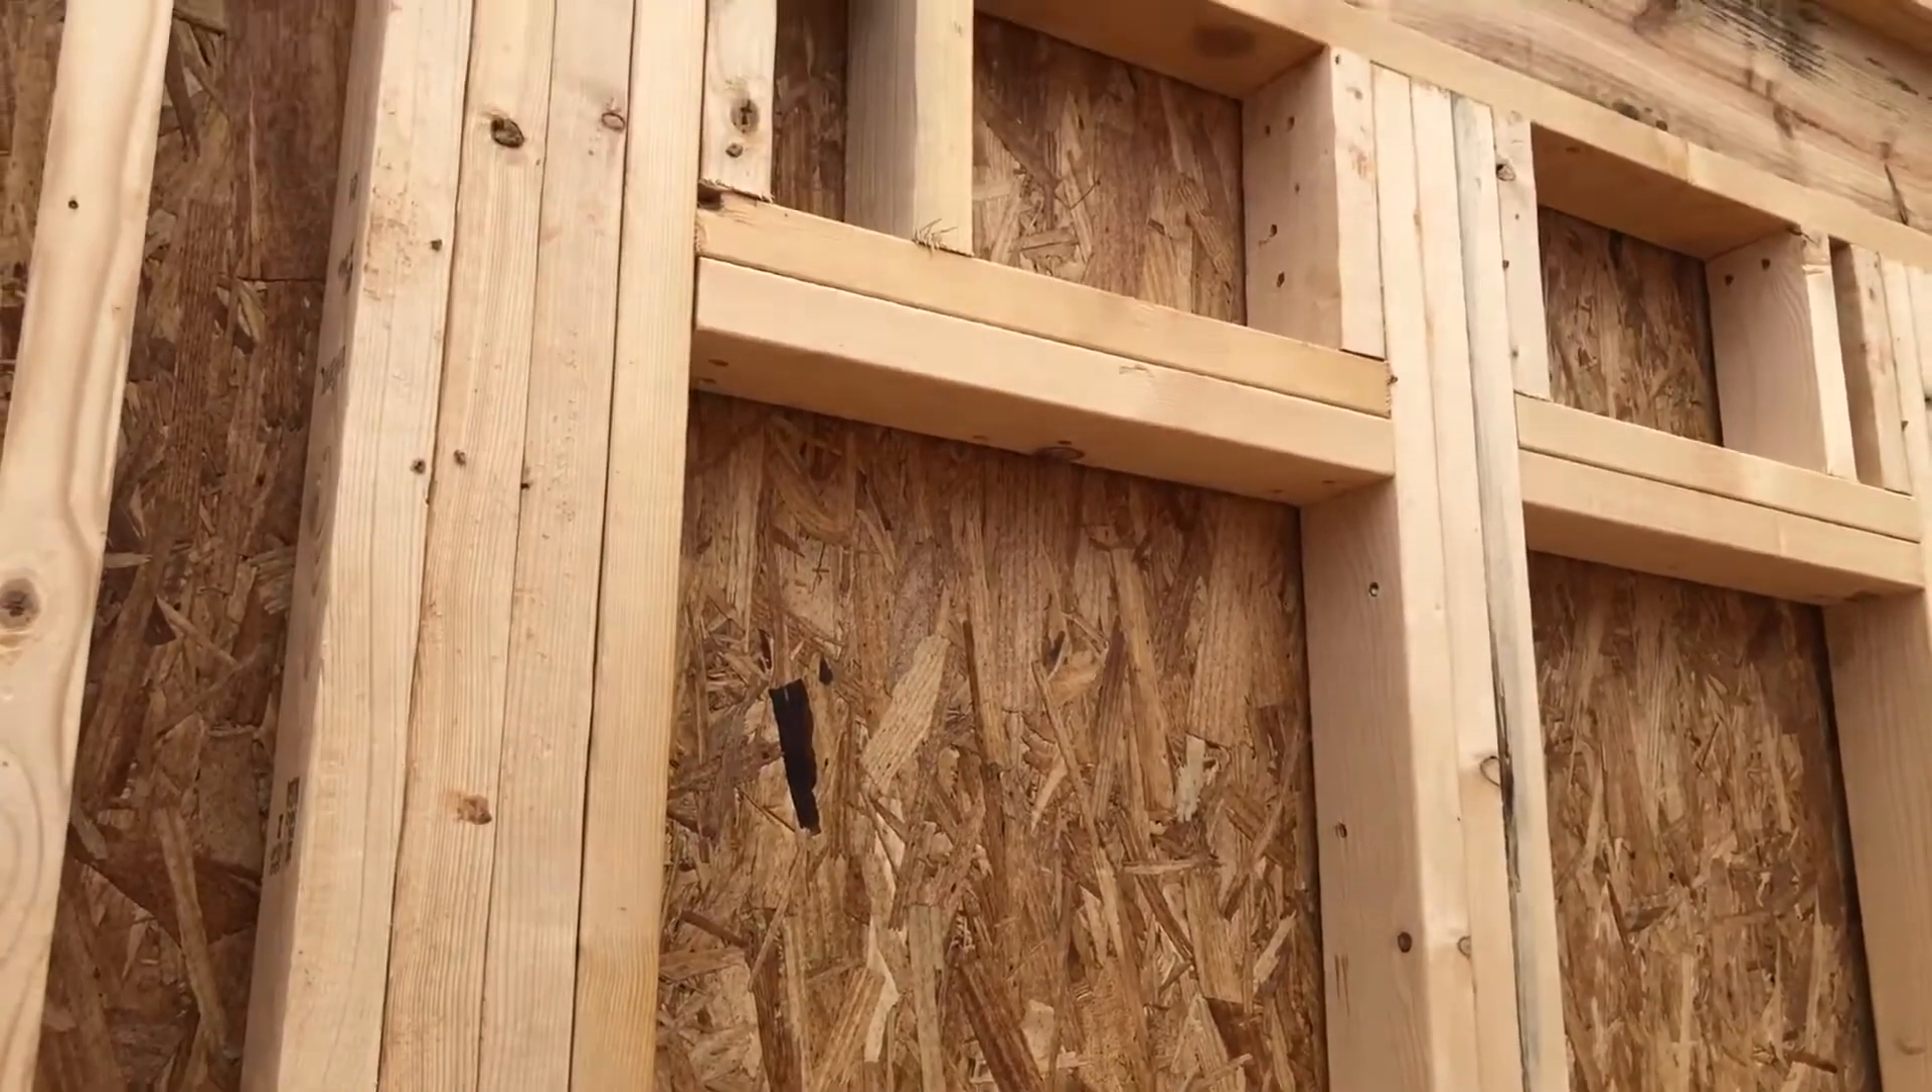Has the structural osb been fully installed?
Yes.